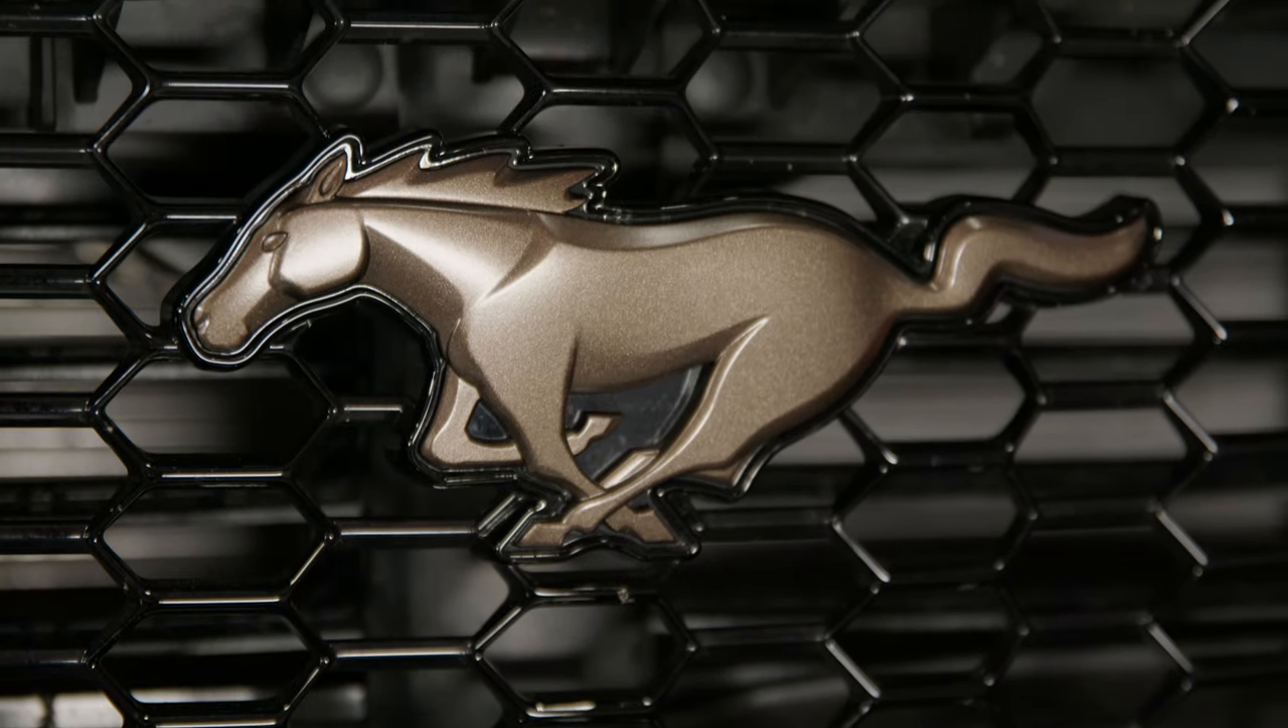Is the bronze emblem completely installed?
Yes.